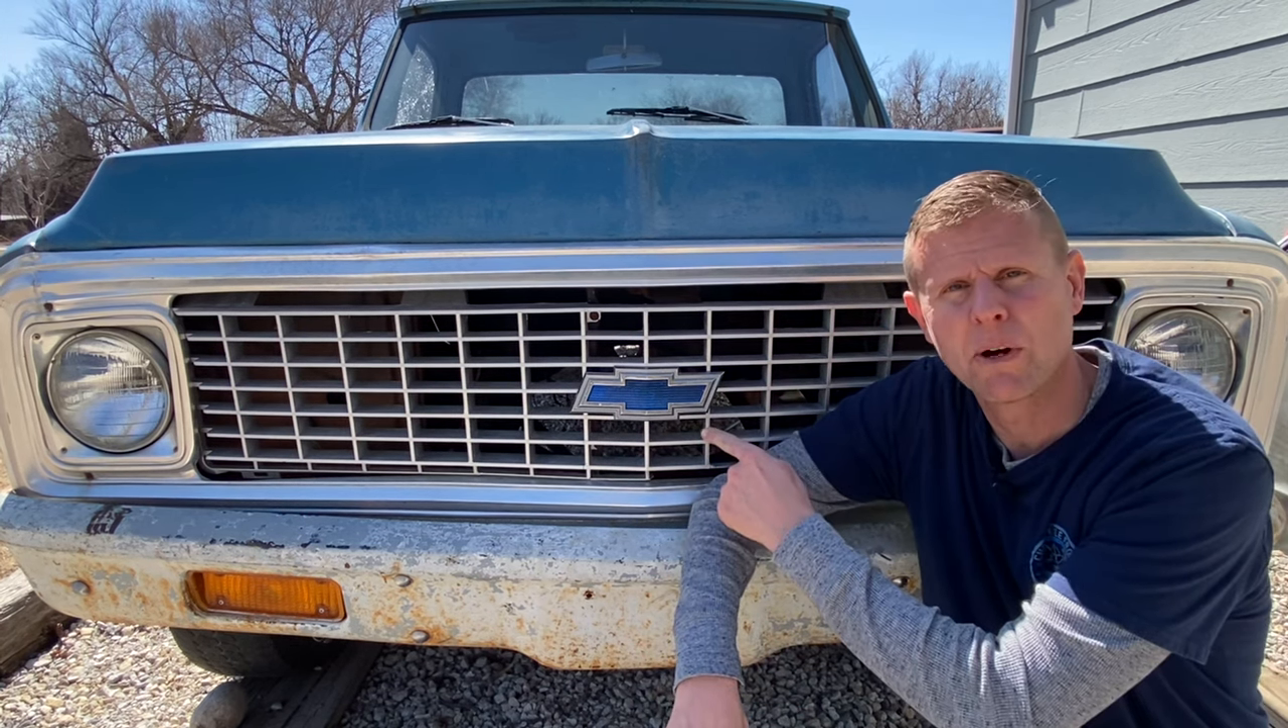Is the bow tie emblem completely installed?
Yes.